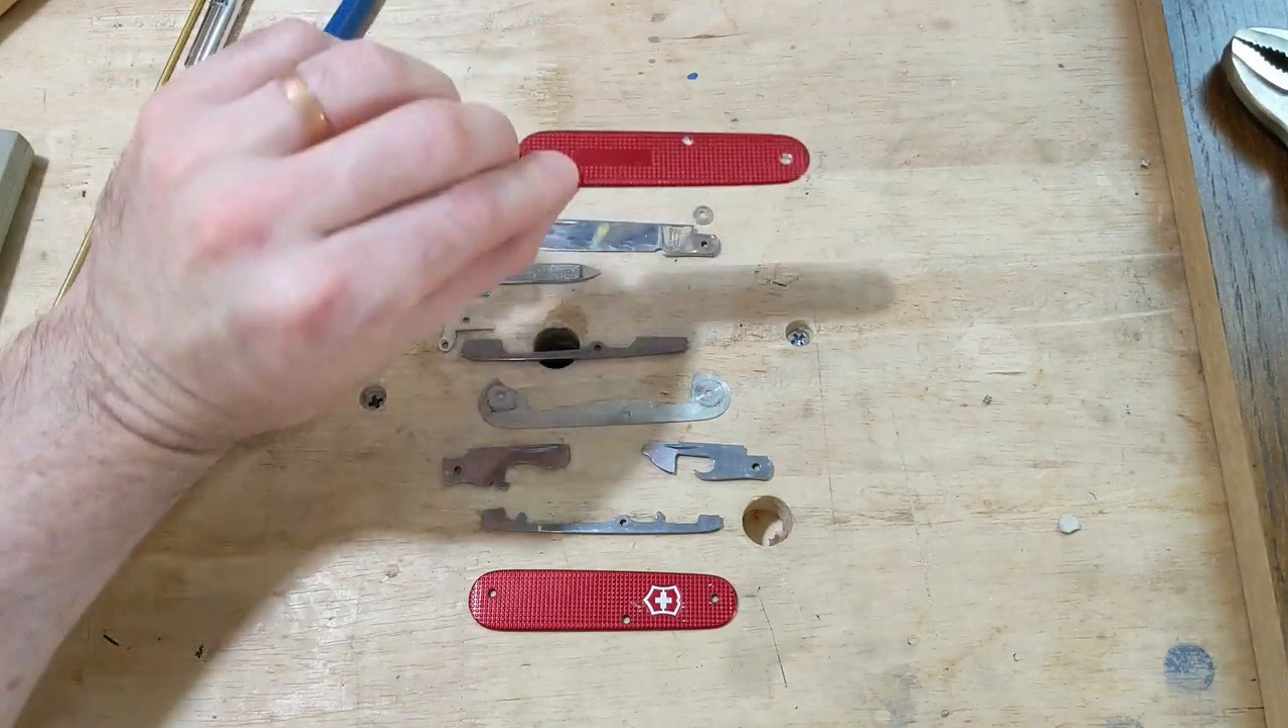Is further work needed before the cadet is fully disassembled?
No.